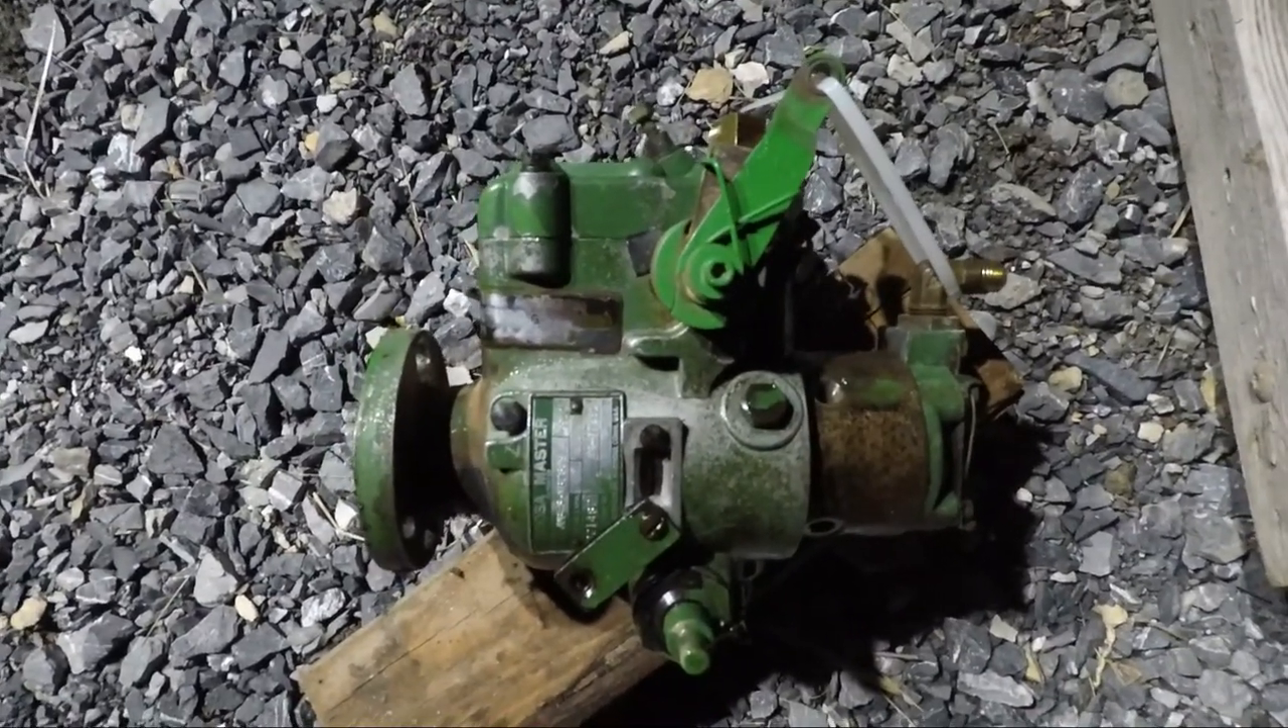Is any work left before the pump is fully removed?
No.